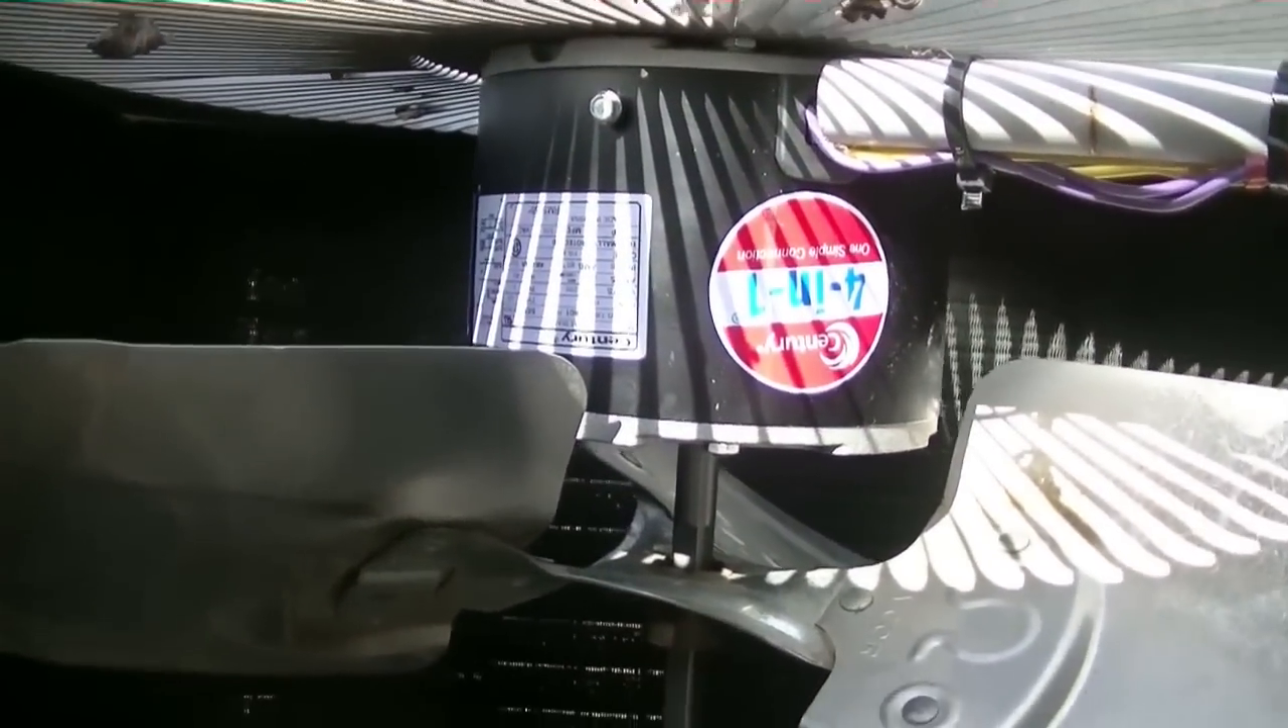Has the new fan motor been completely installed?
Yes.